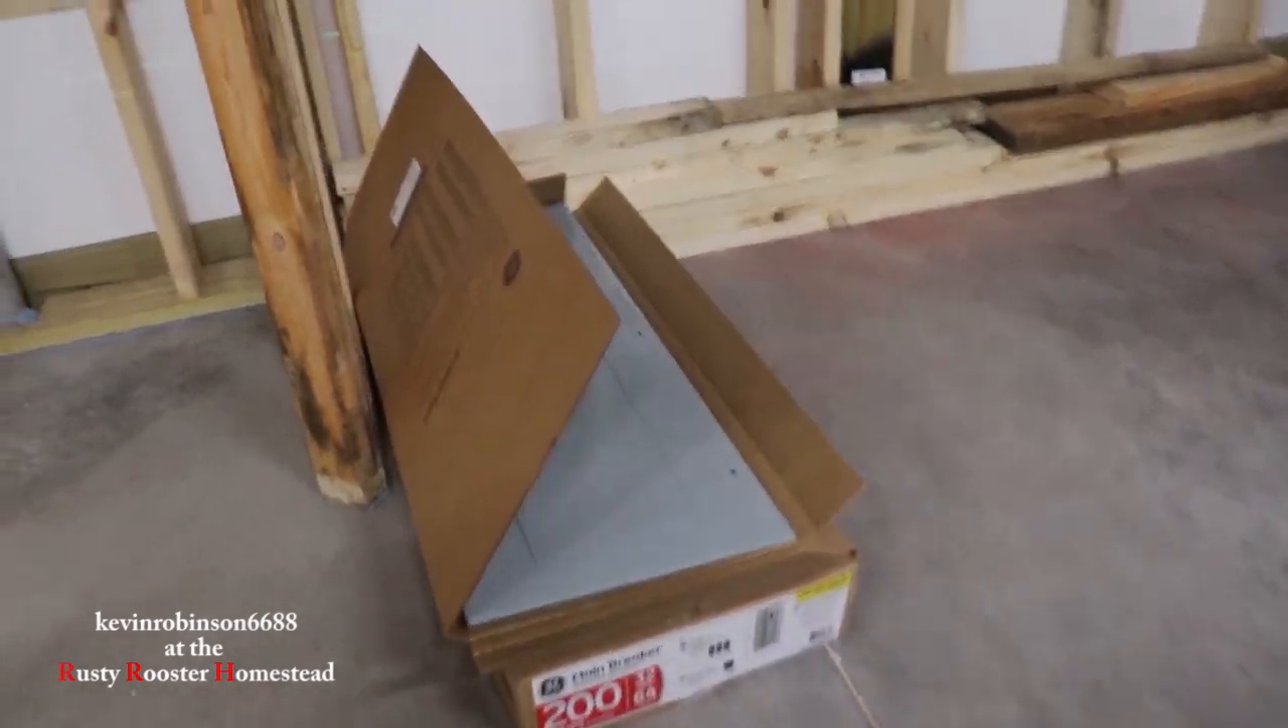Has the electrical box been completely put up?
No.